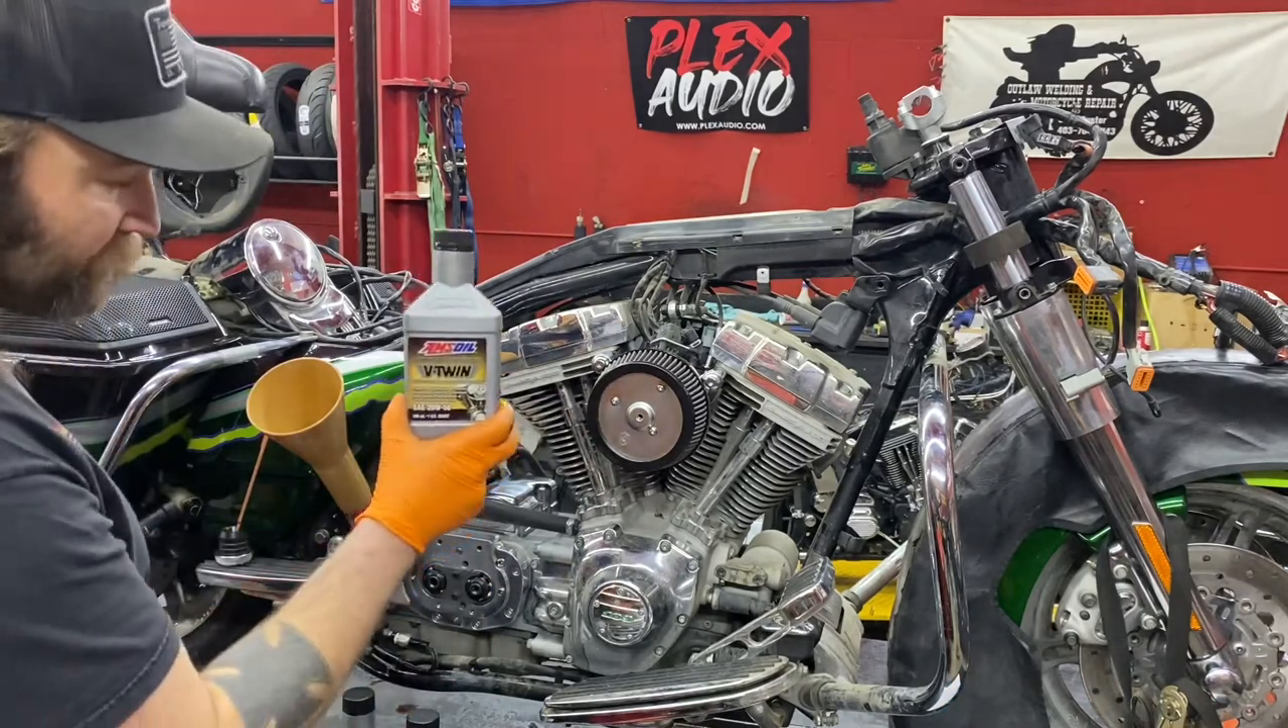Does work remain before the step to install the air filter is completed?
No.